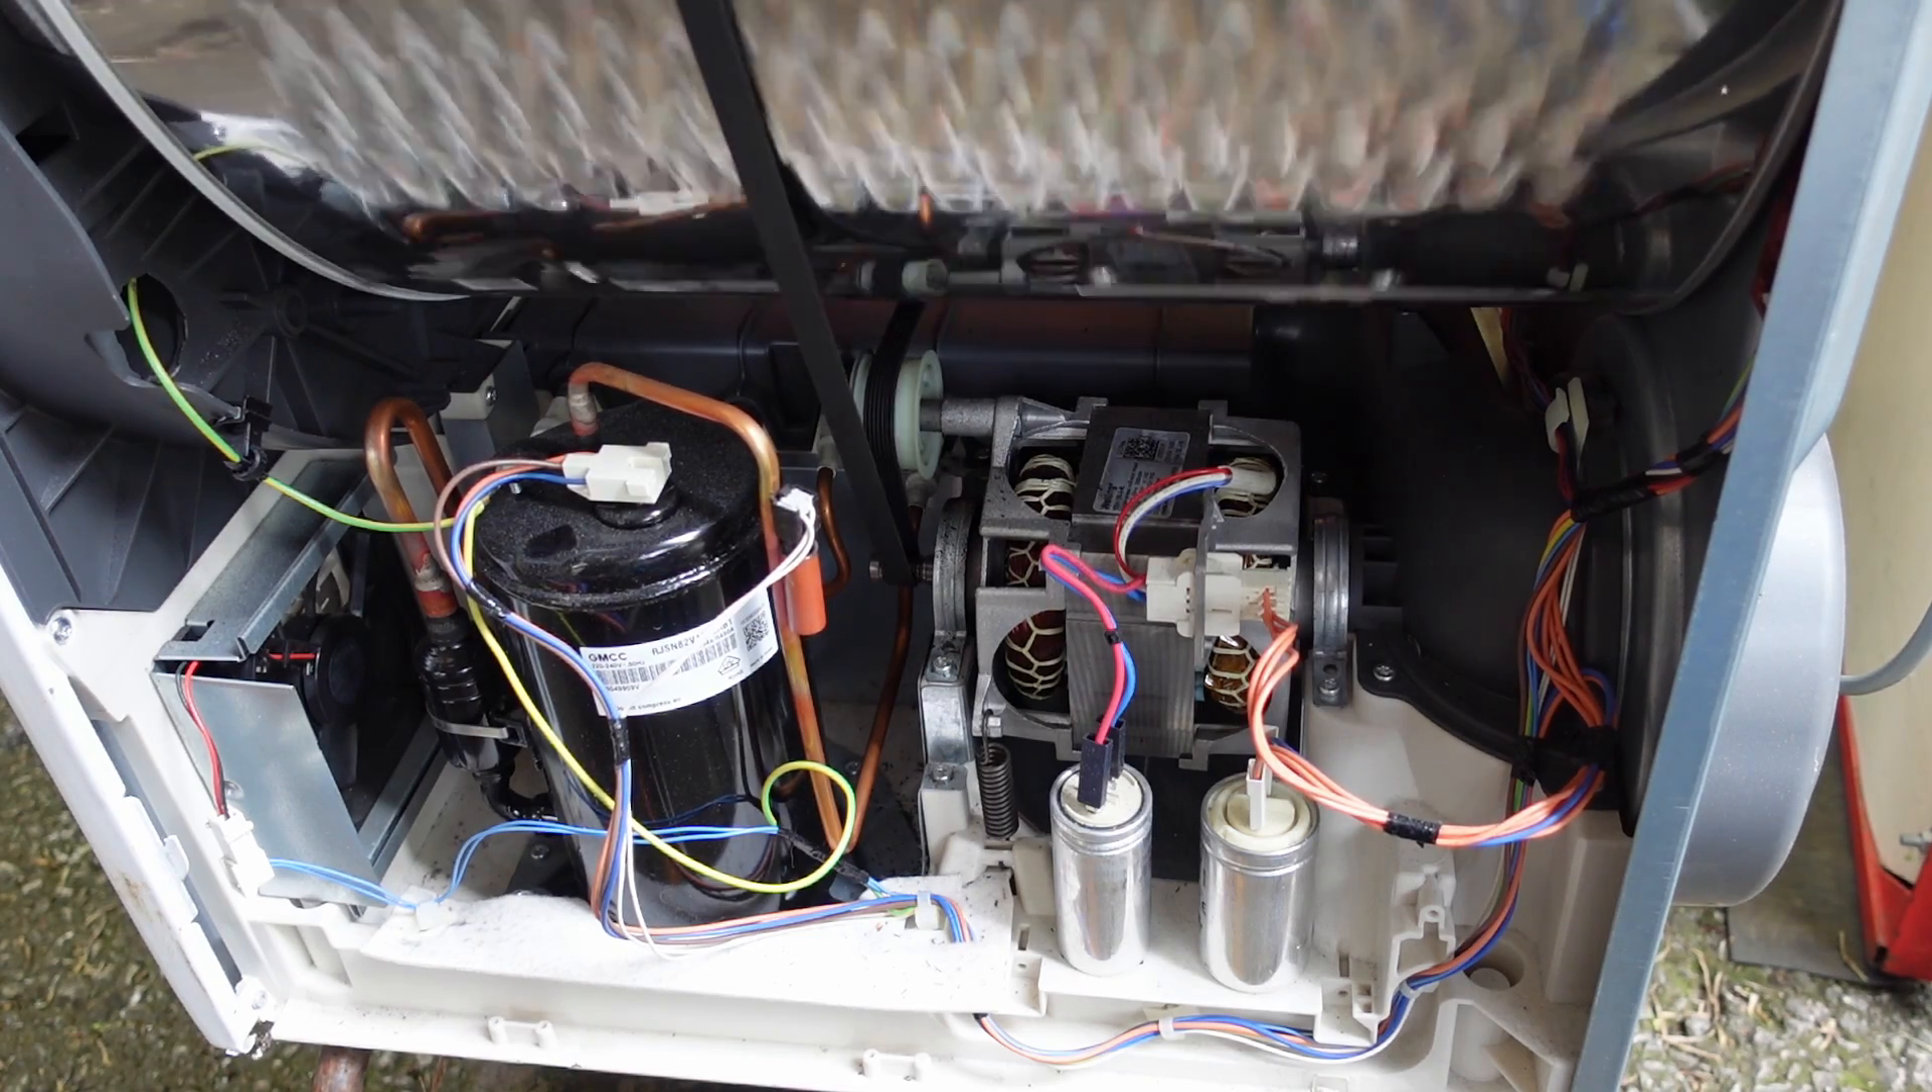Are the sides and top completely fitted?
No.